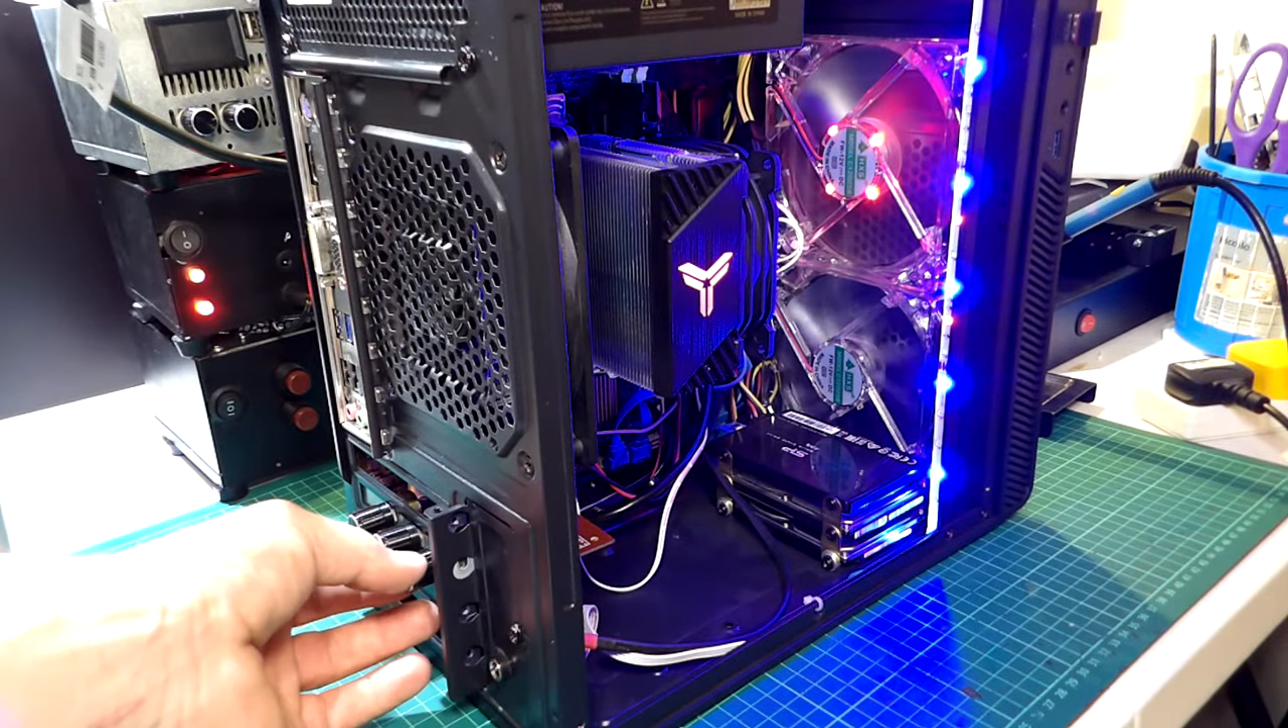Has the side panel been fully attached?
No.